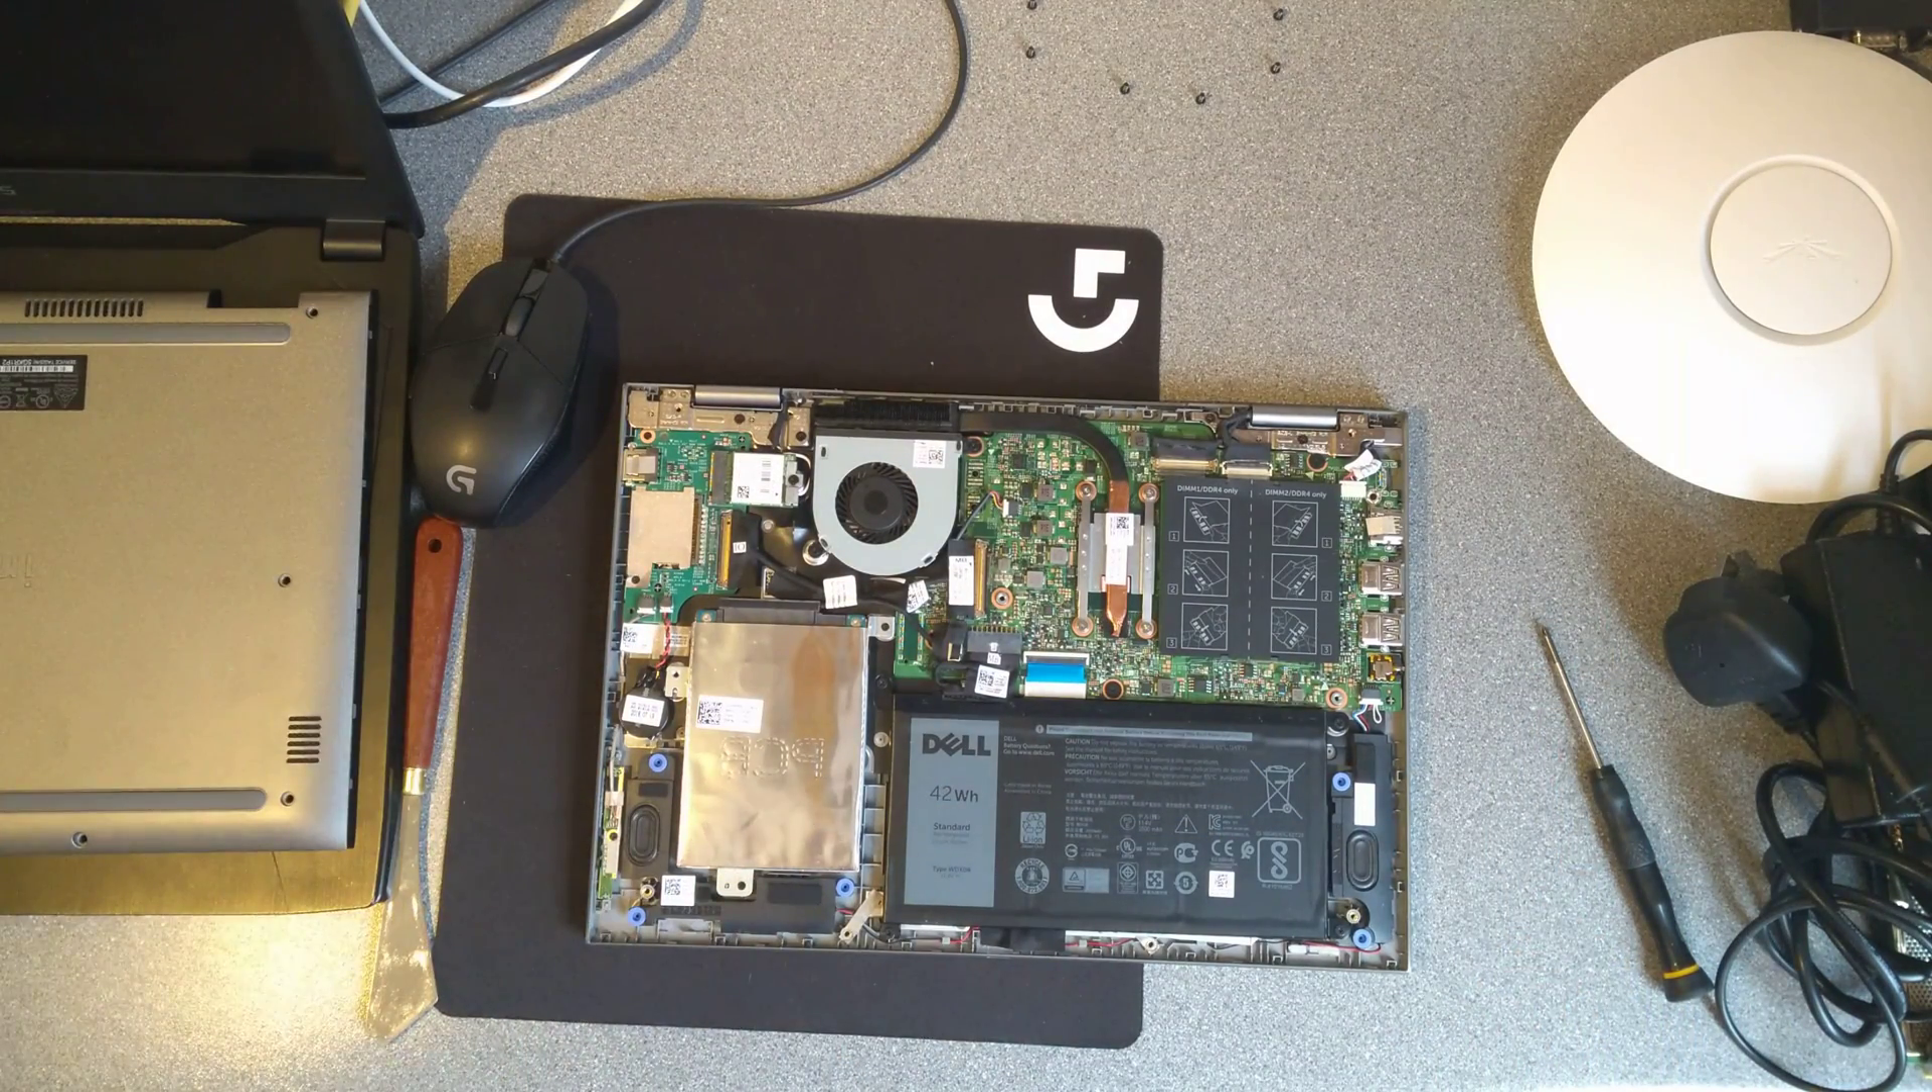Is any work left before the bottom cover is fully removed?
No.